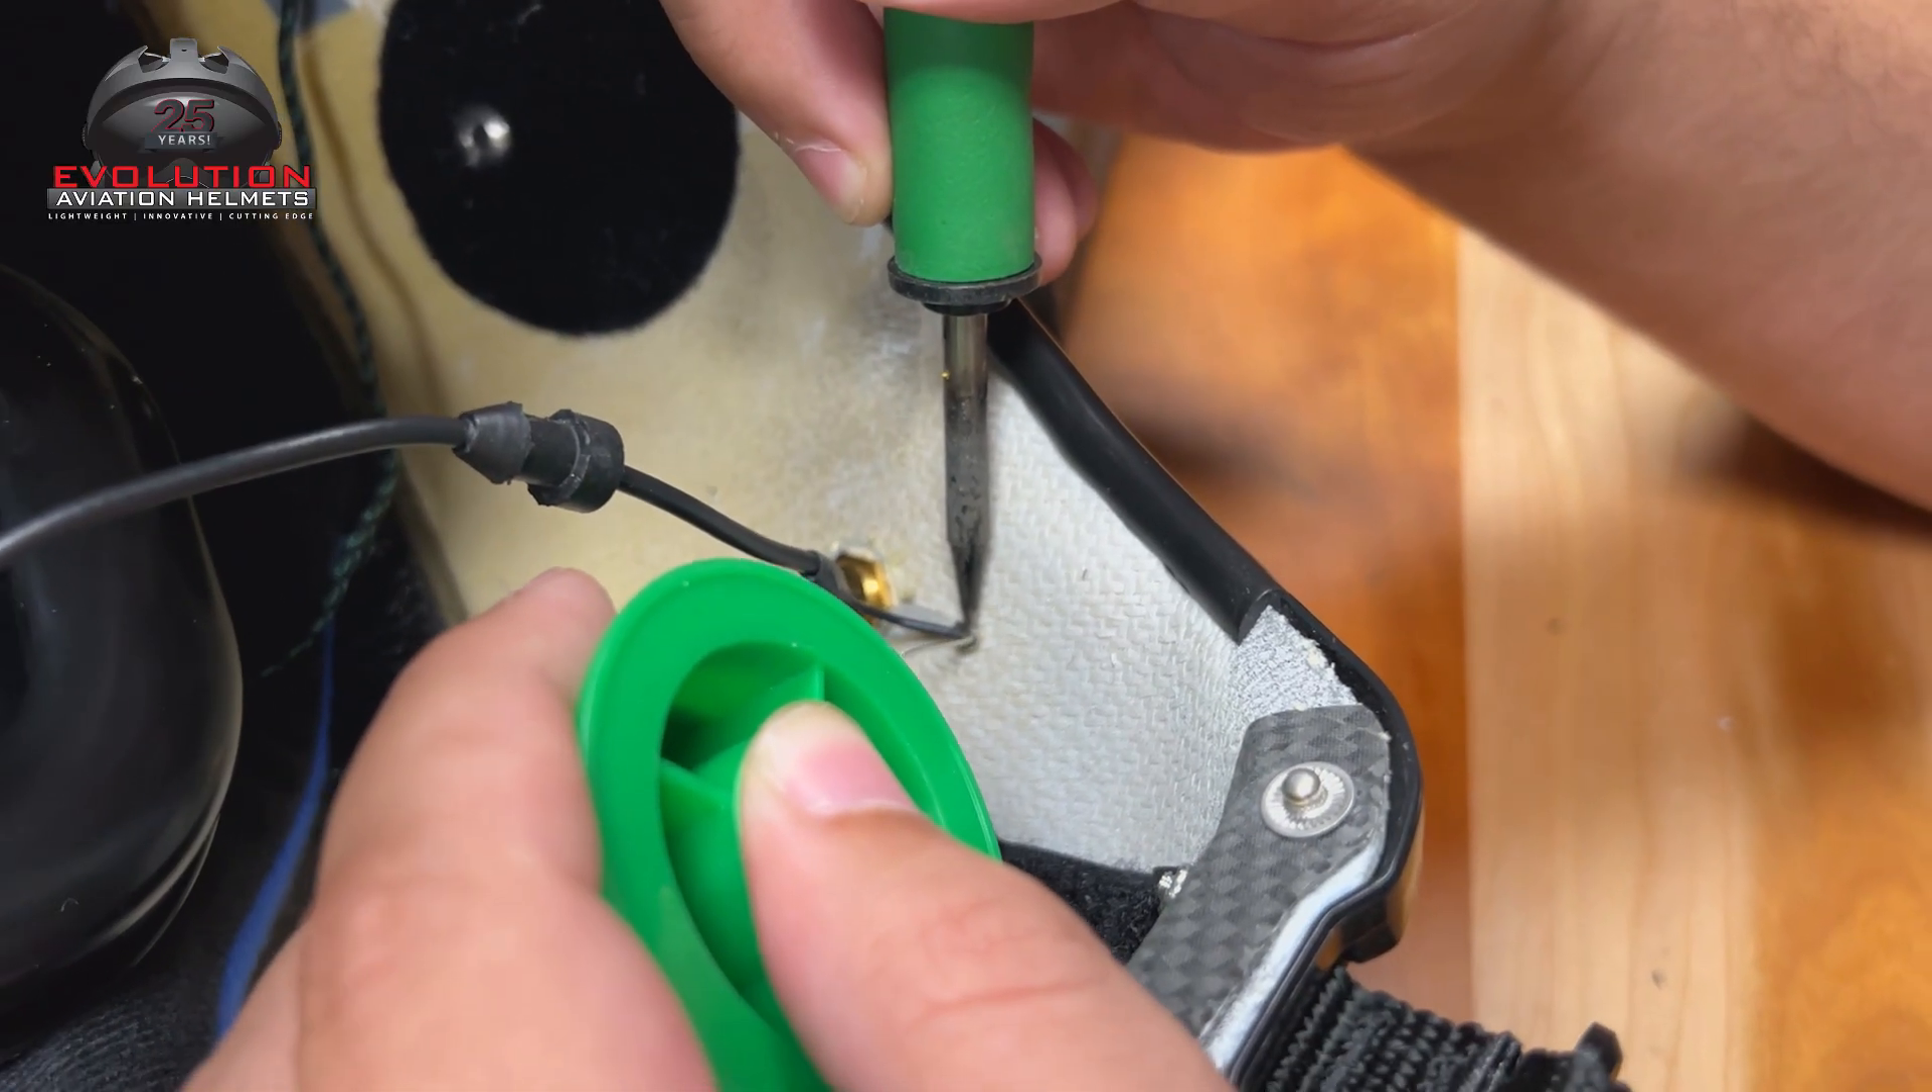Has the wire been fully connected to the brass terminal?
No.